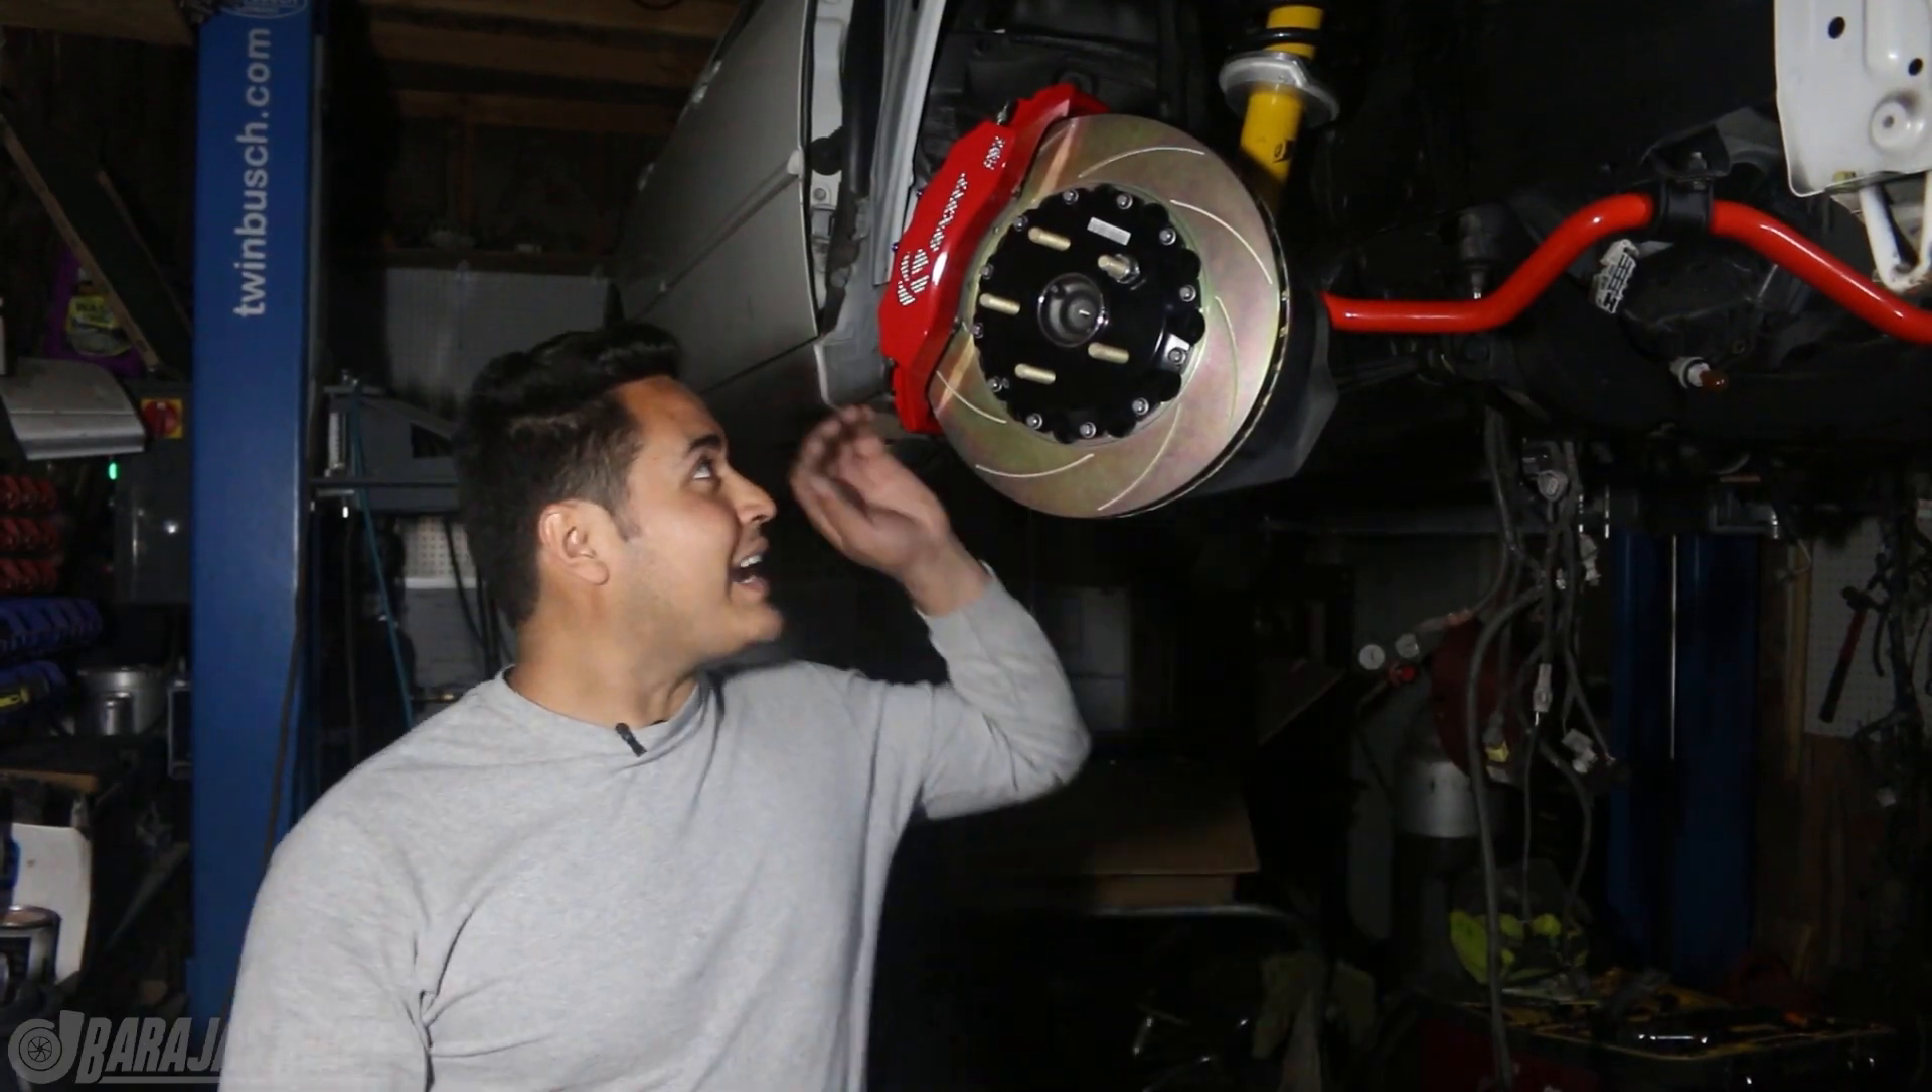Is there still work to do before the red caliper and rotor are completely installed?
No.